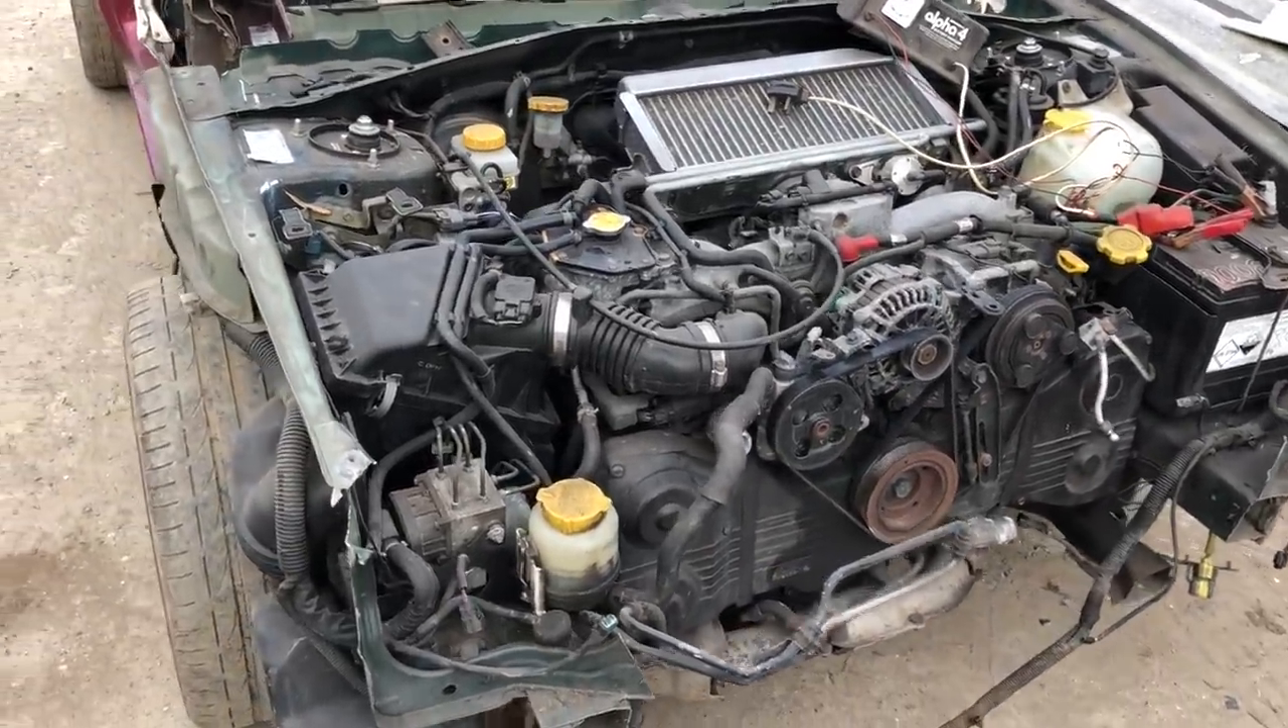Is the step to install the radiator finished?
No.